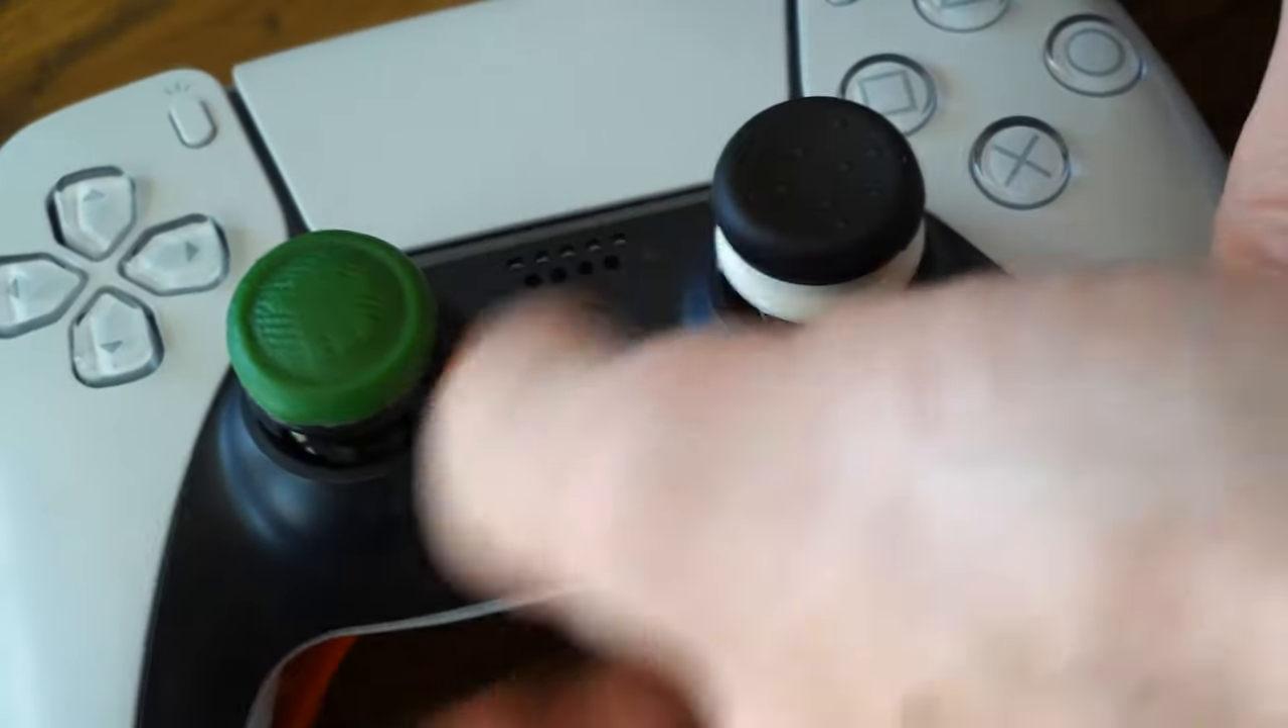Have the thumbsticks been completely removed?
No.